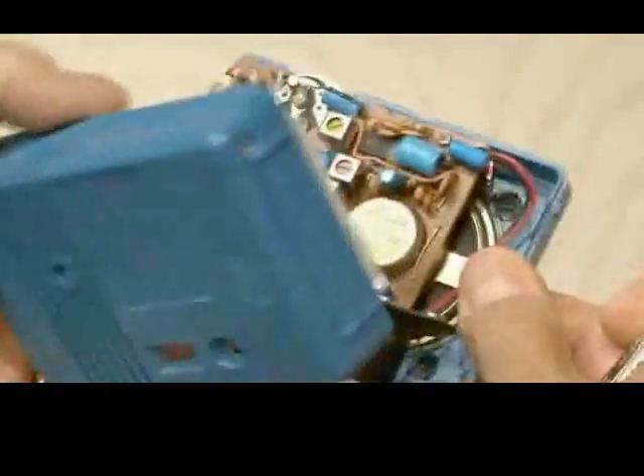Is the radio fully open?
Yes.